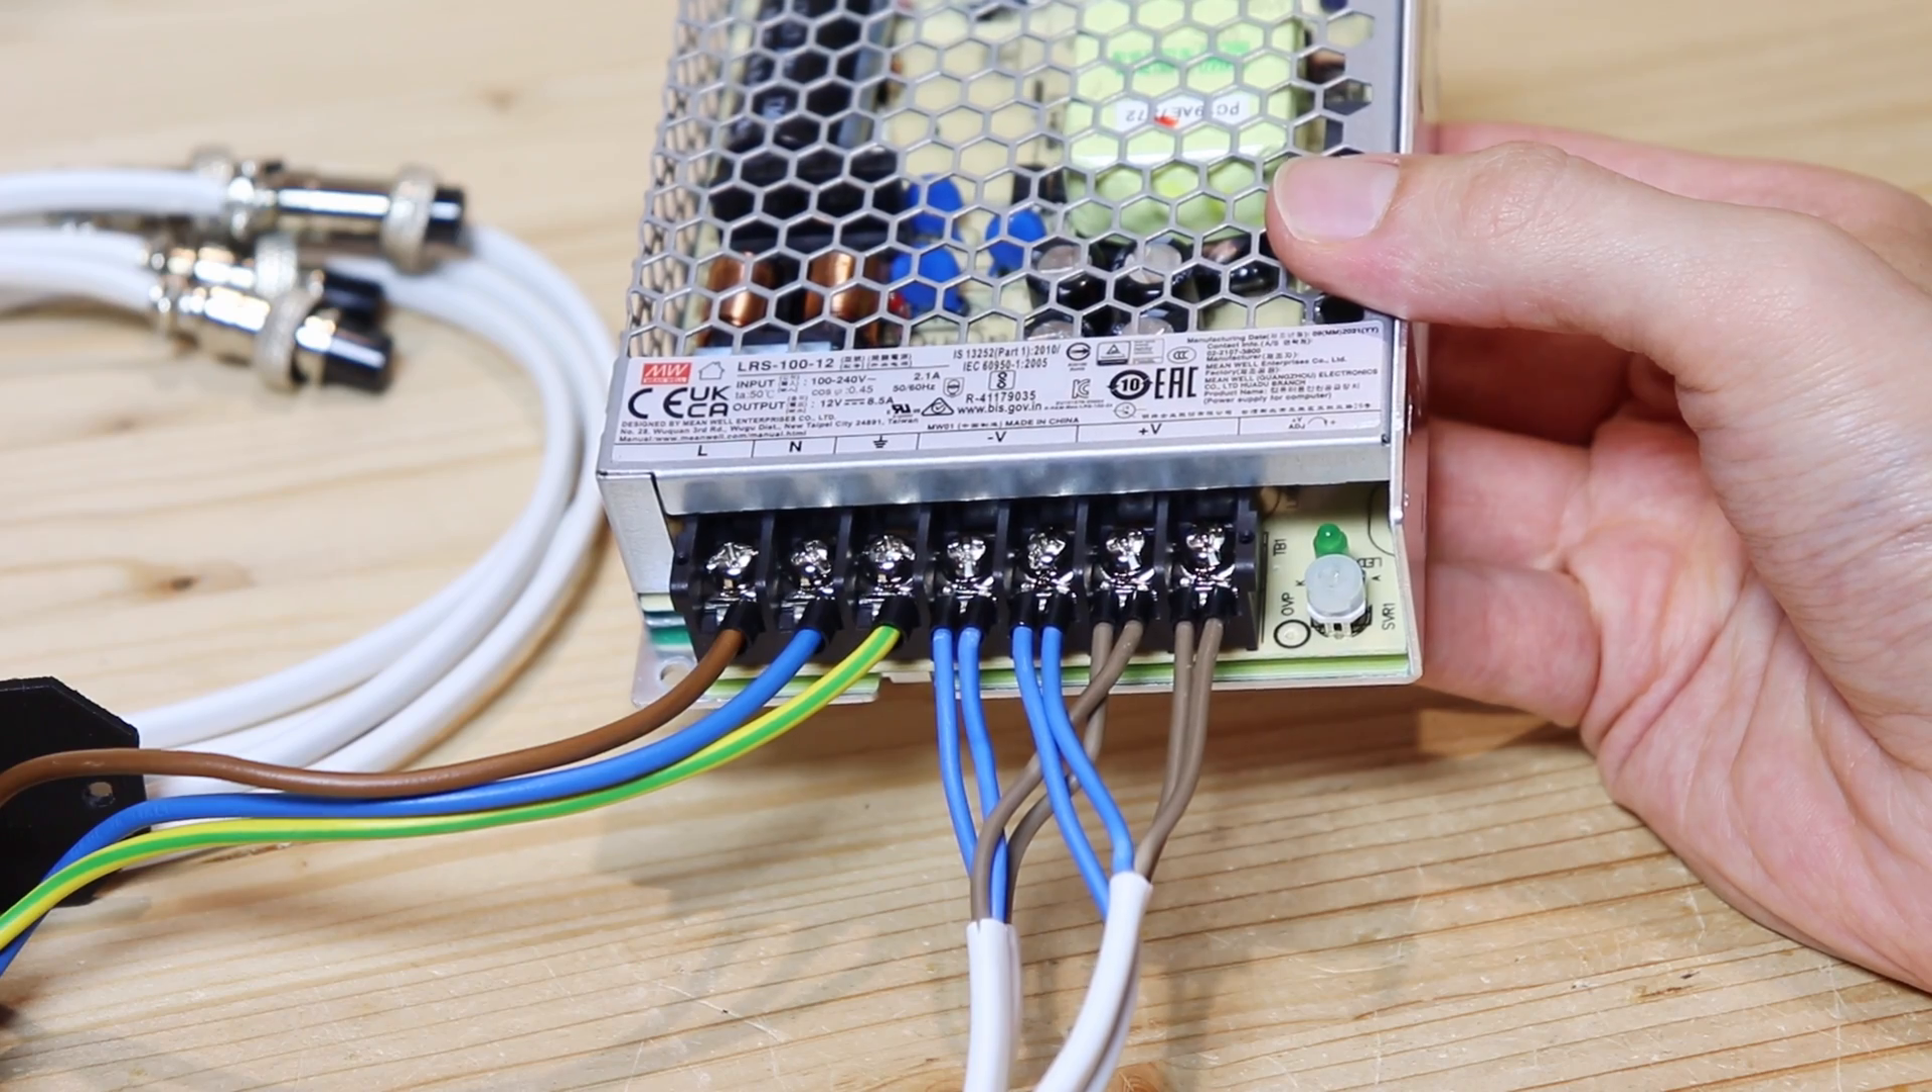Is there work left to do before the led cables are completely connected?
No.